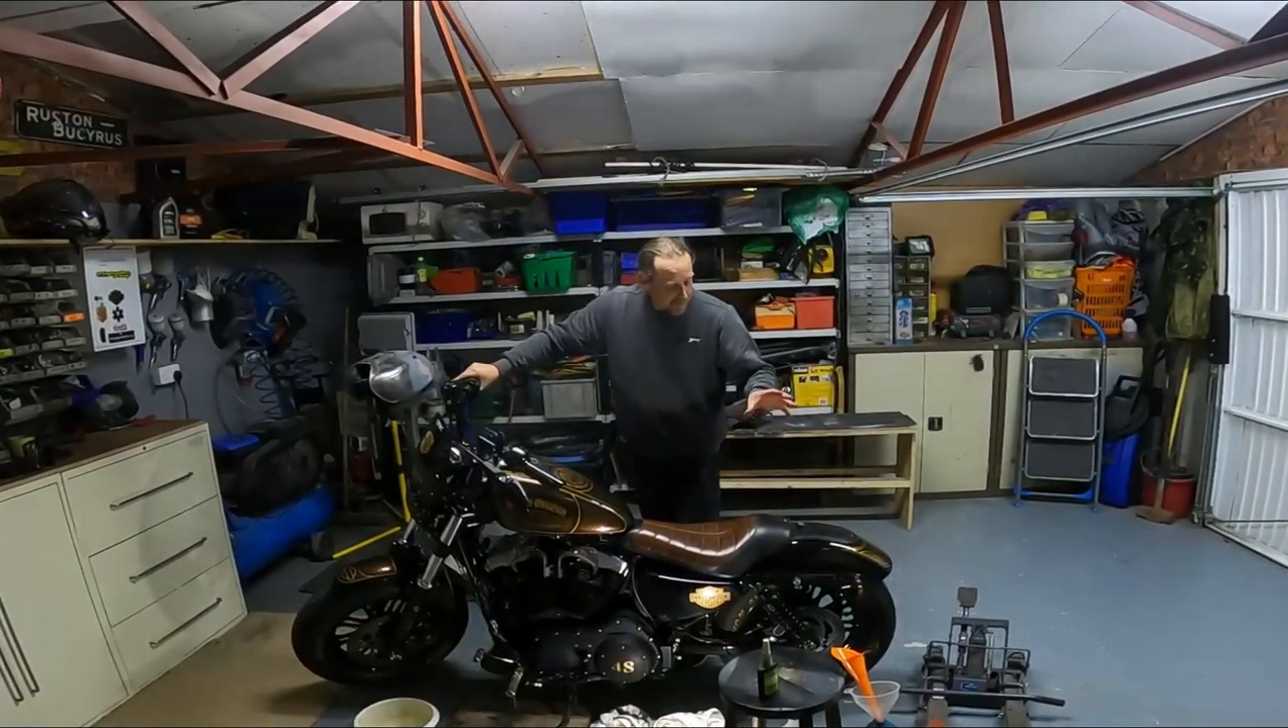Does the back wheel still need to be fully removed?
Yes.